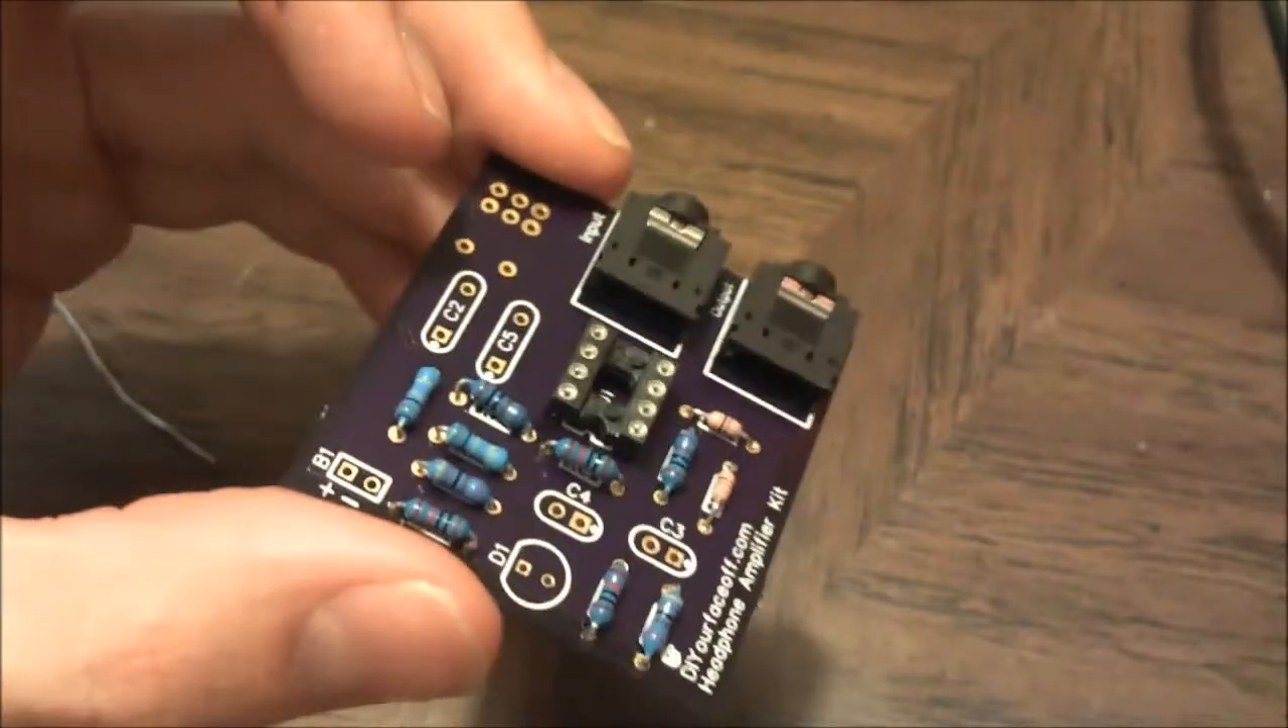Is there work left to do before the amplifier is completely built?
Yes.